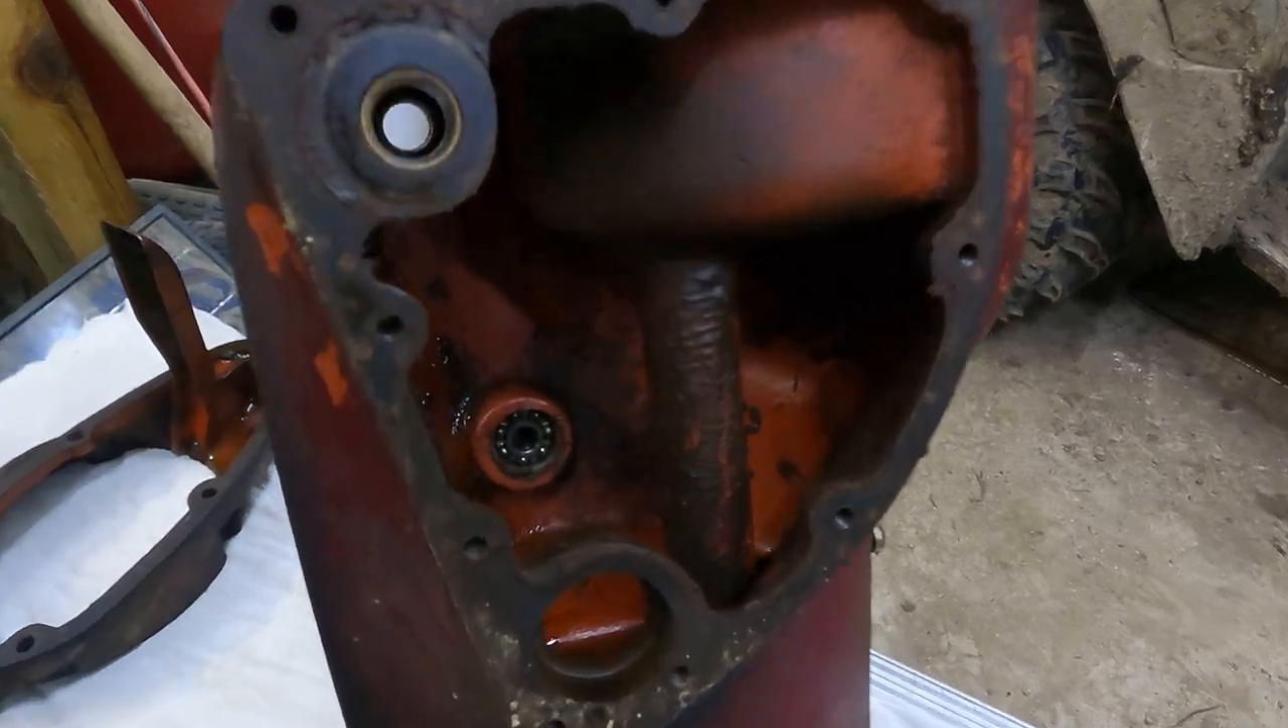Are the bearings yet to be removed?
Yes.